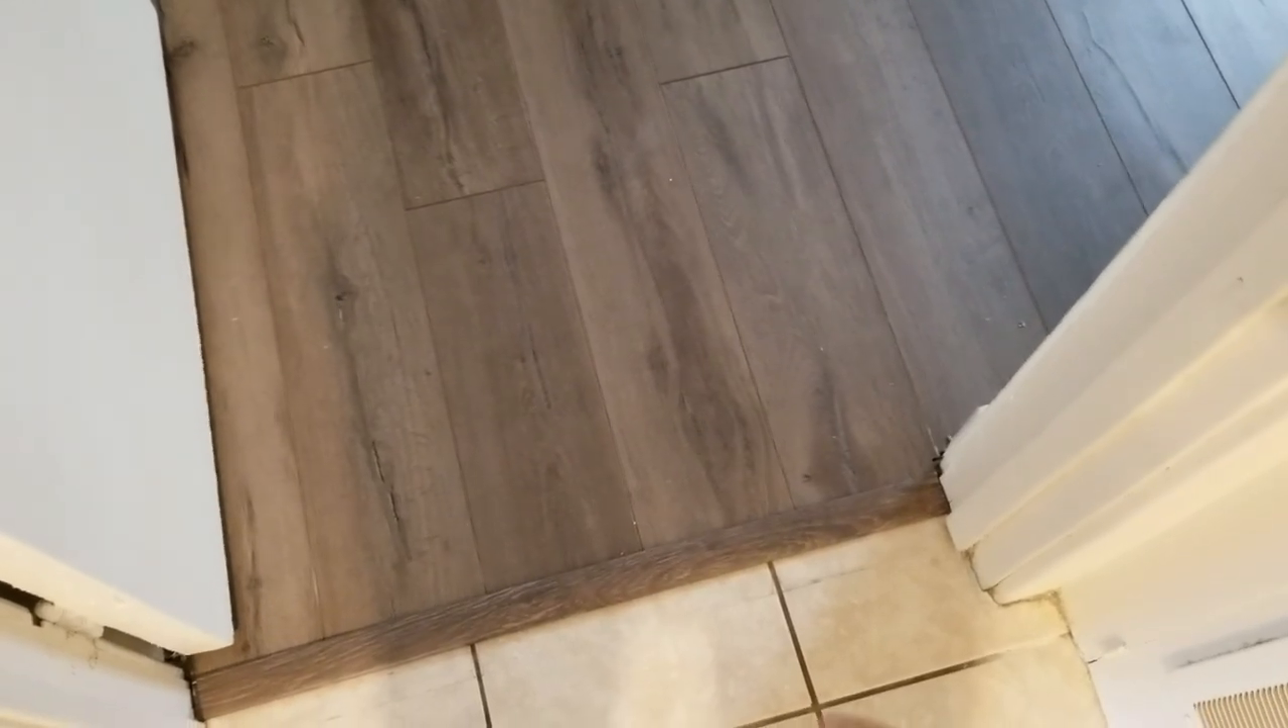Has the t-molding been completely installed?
Yes.